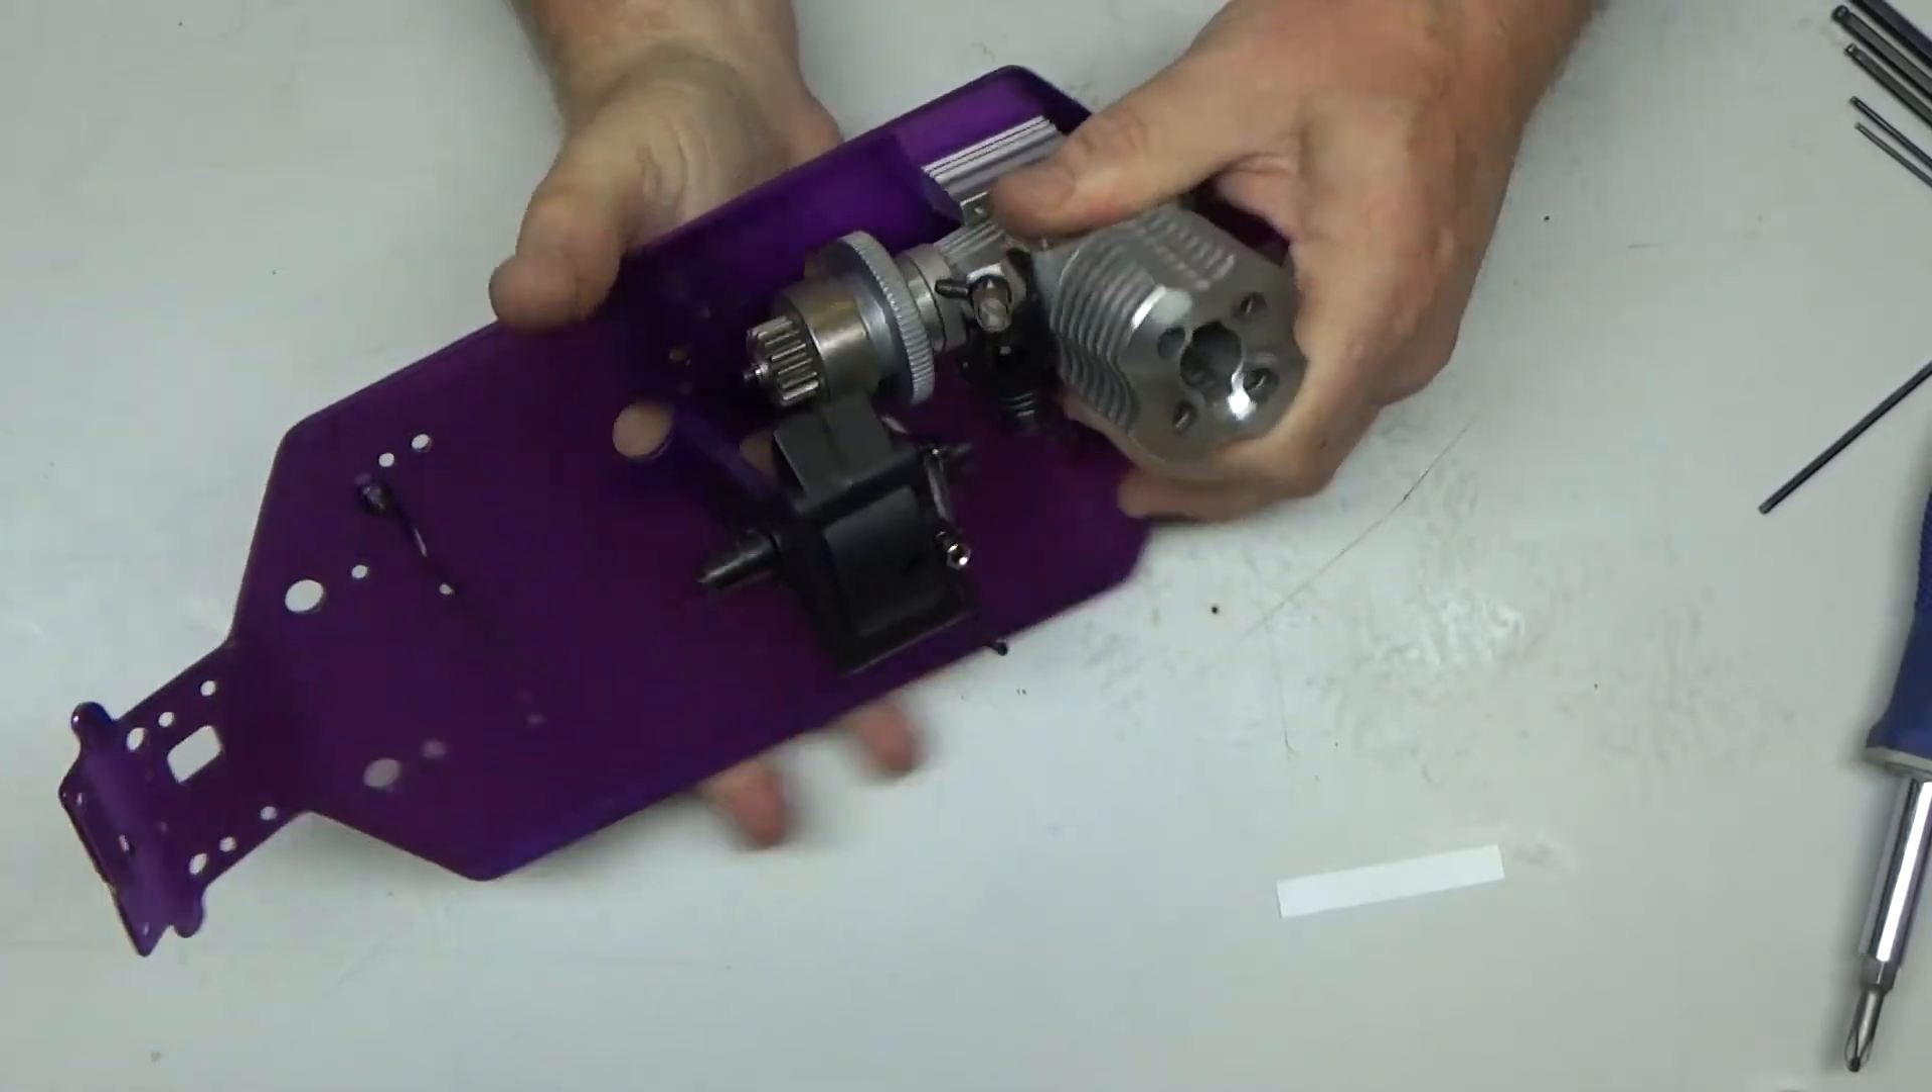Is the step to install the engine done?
No.